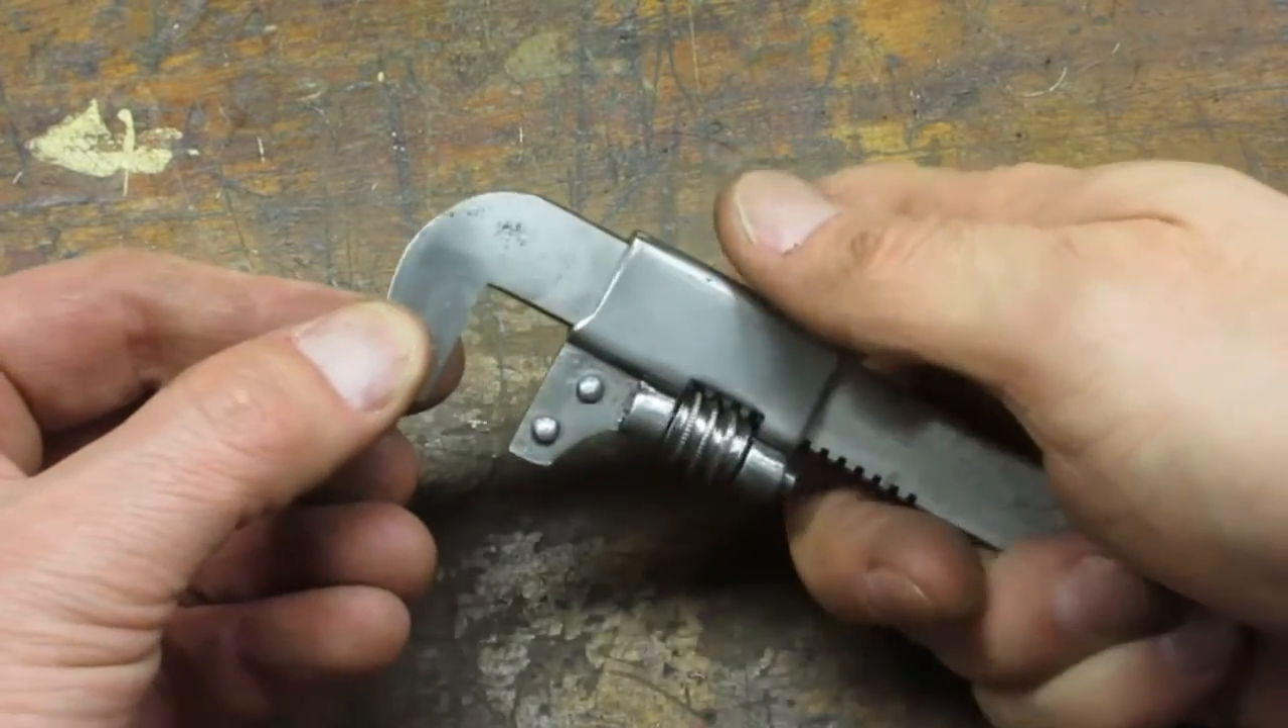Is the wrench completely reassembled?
Yes.